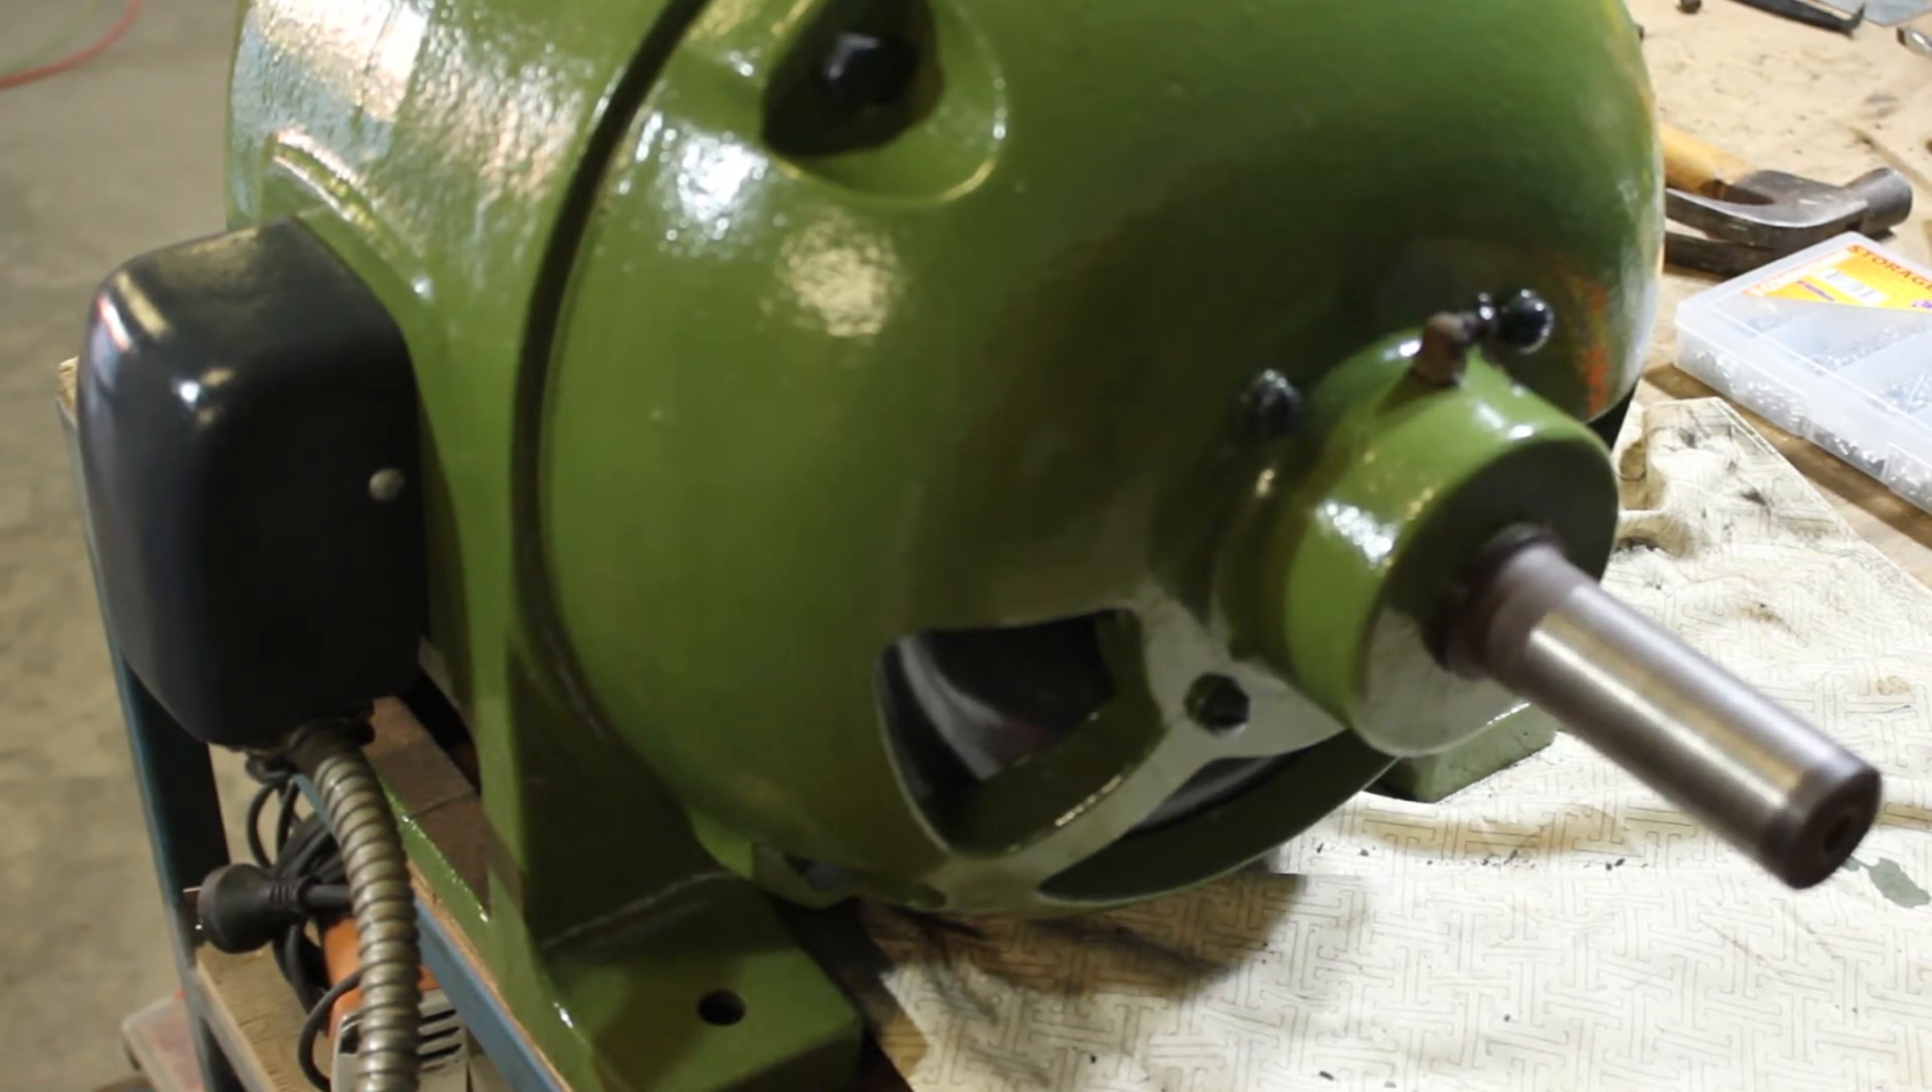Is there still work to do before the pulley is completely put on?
Yes.